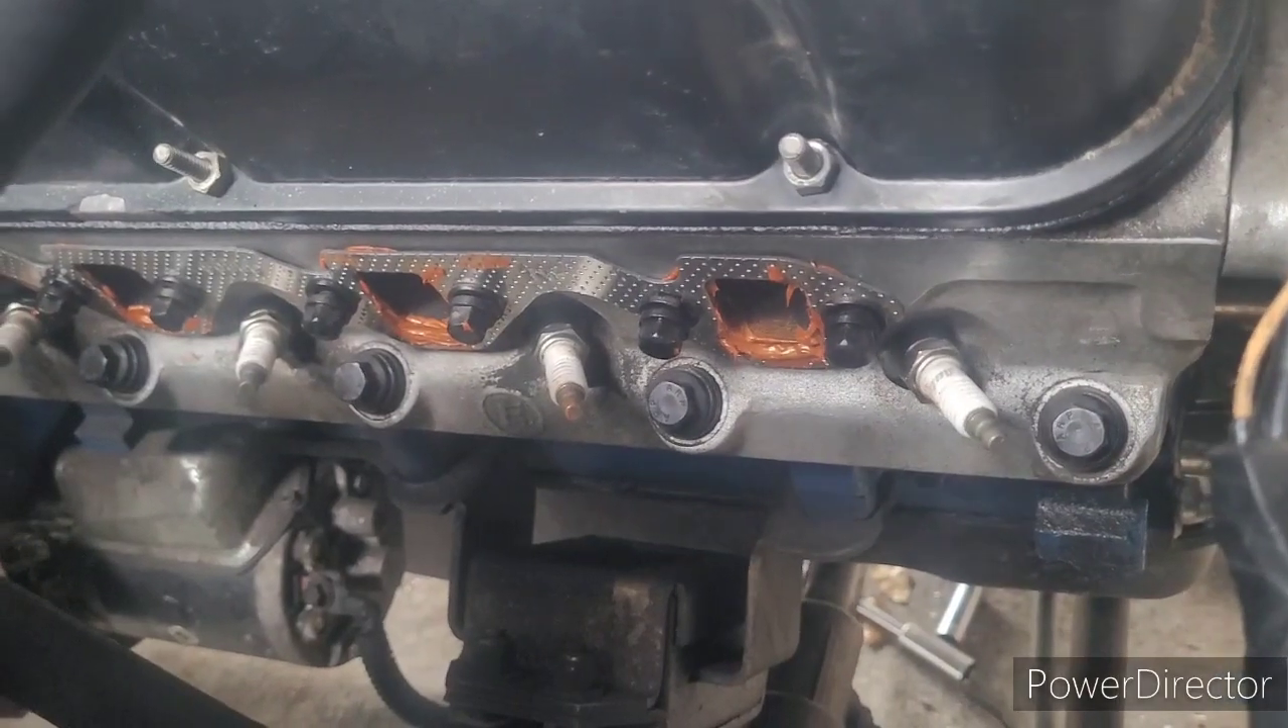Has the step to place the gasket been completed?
Yes.